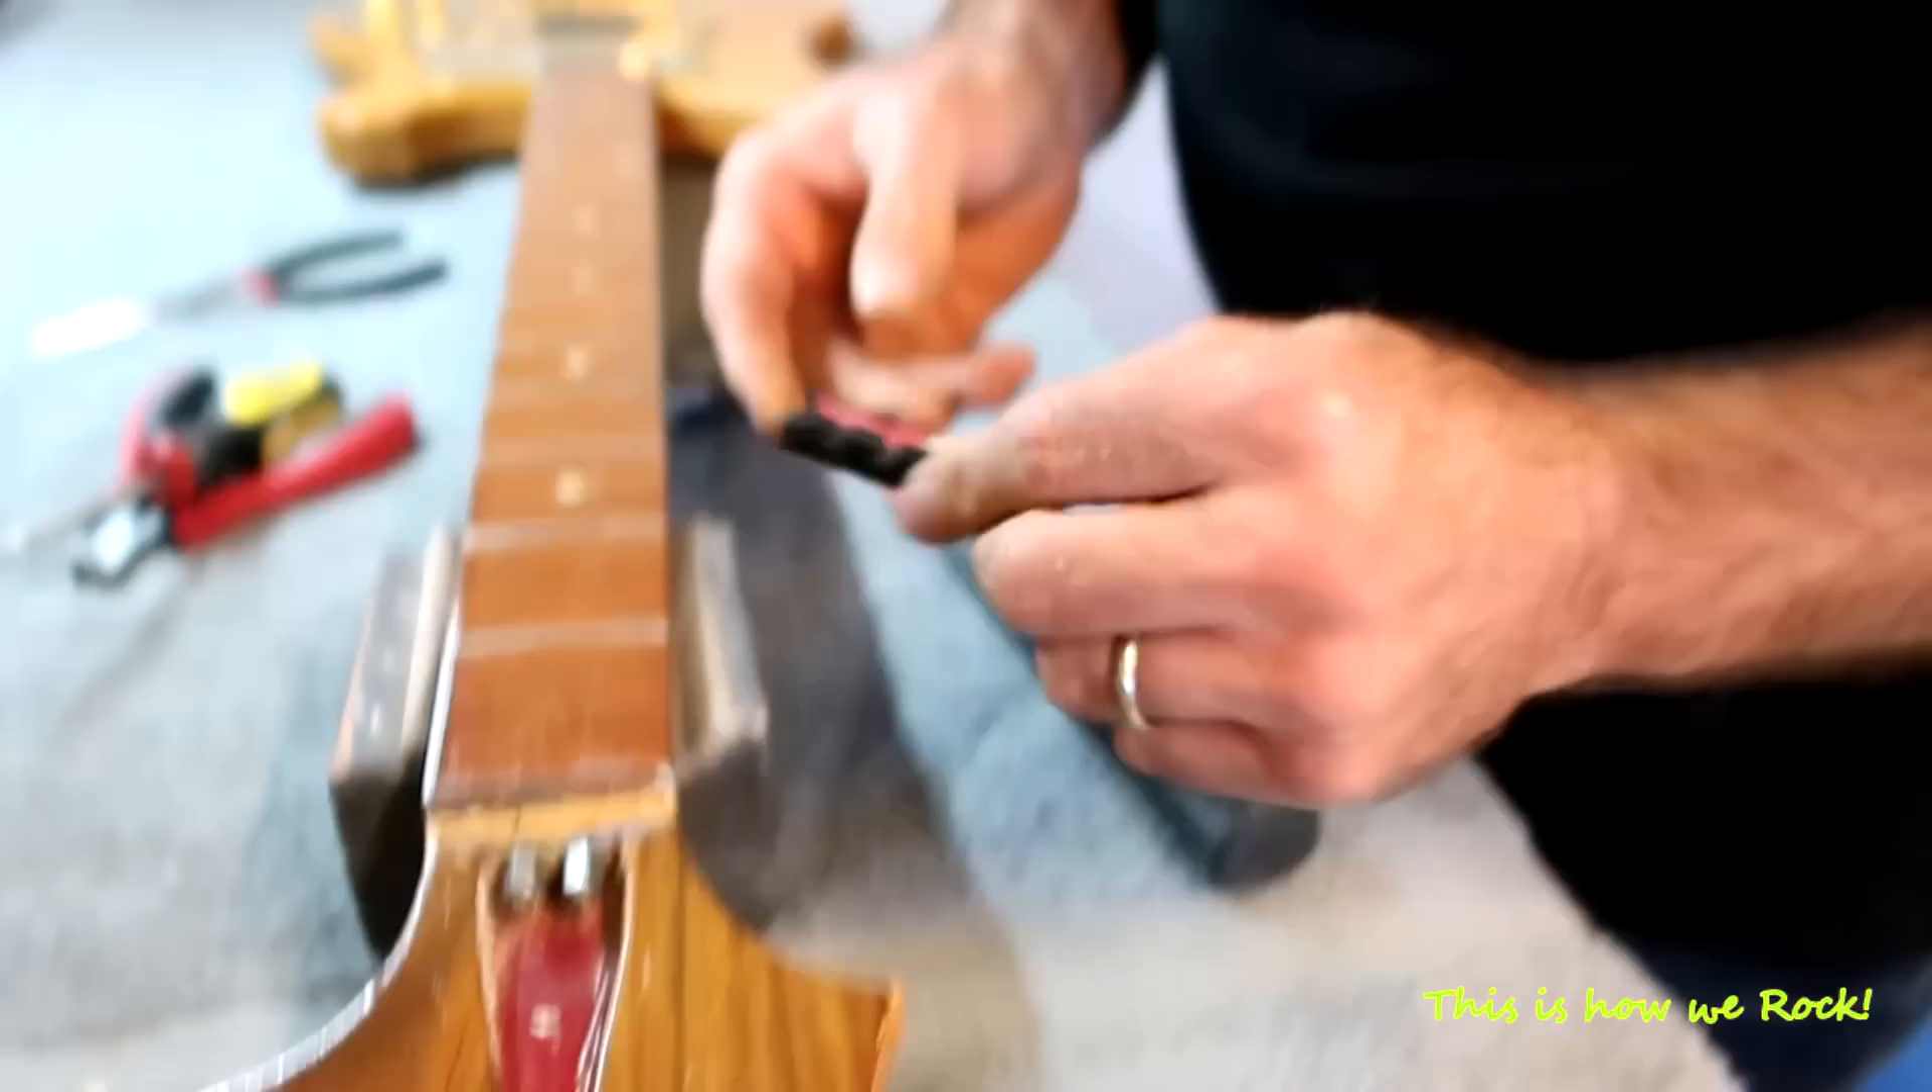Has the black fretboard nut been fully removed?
Yes.